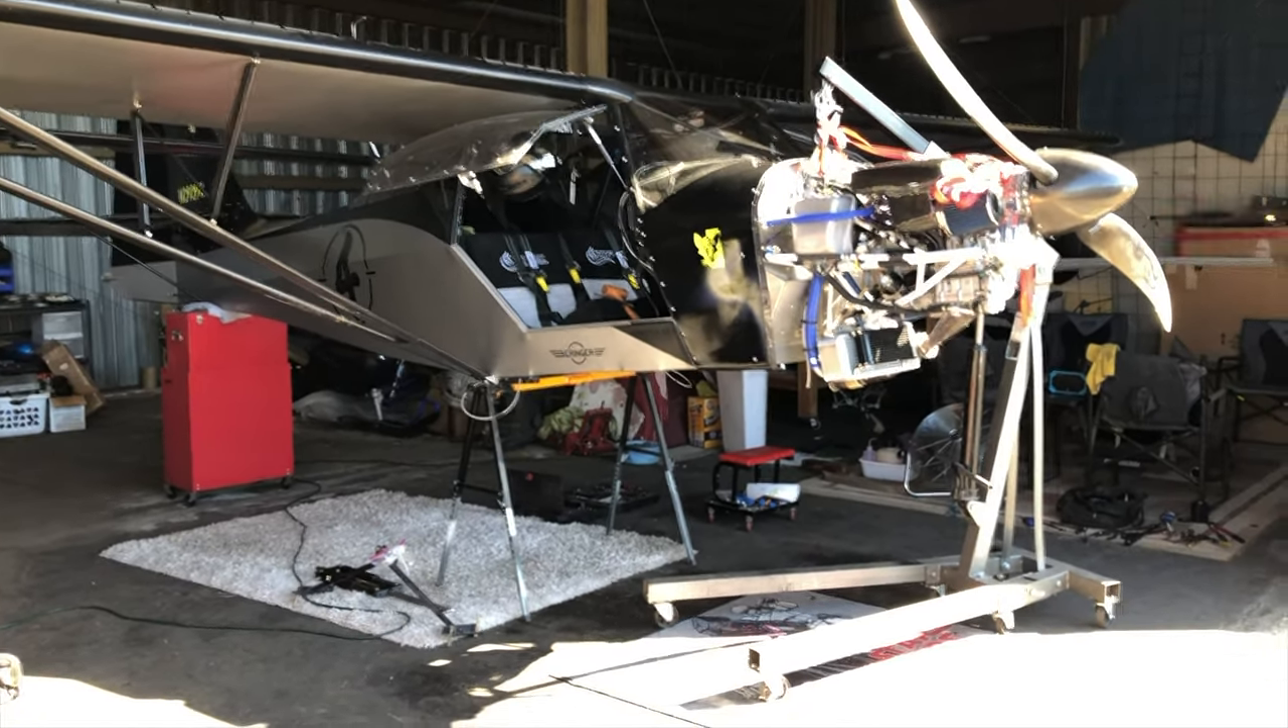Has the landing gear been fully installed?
No.